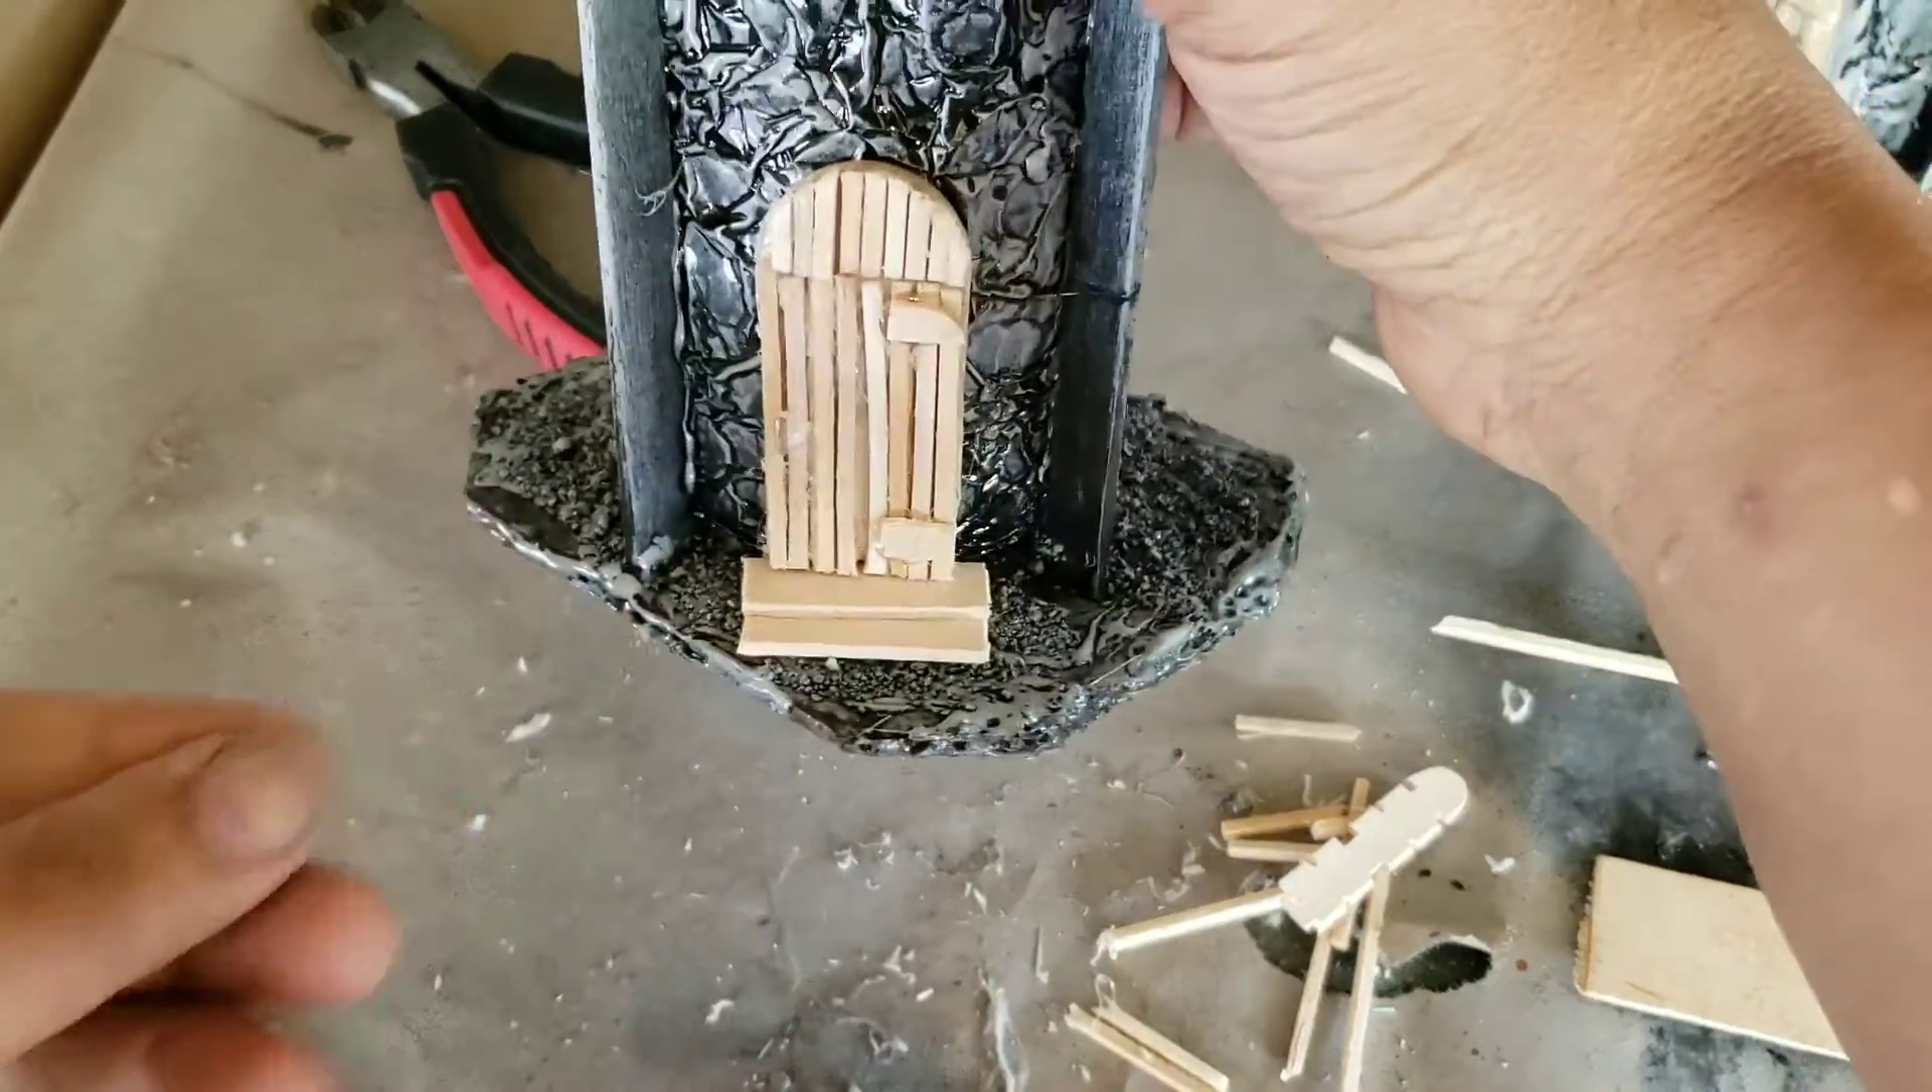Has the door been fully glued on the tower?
Yes.